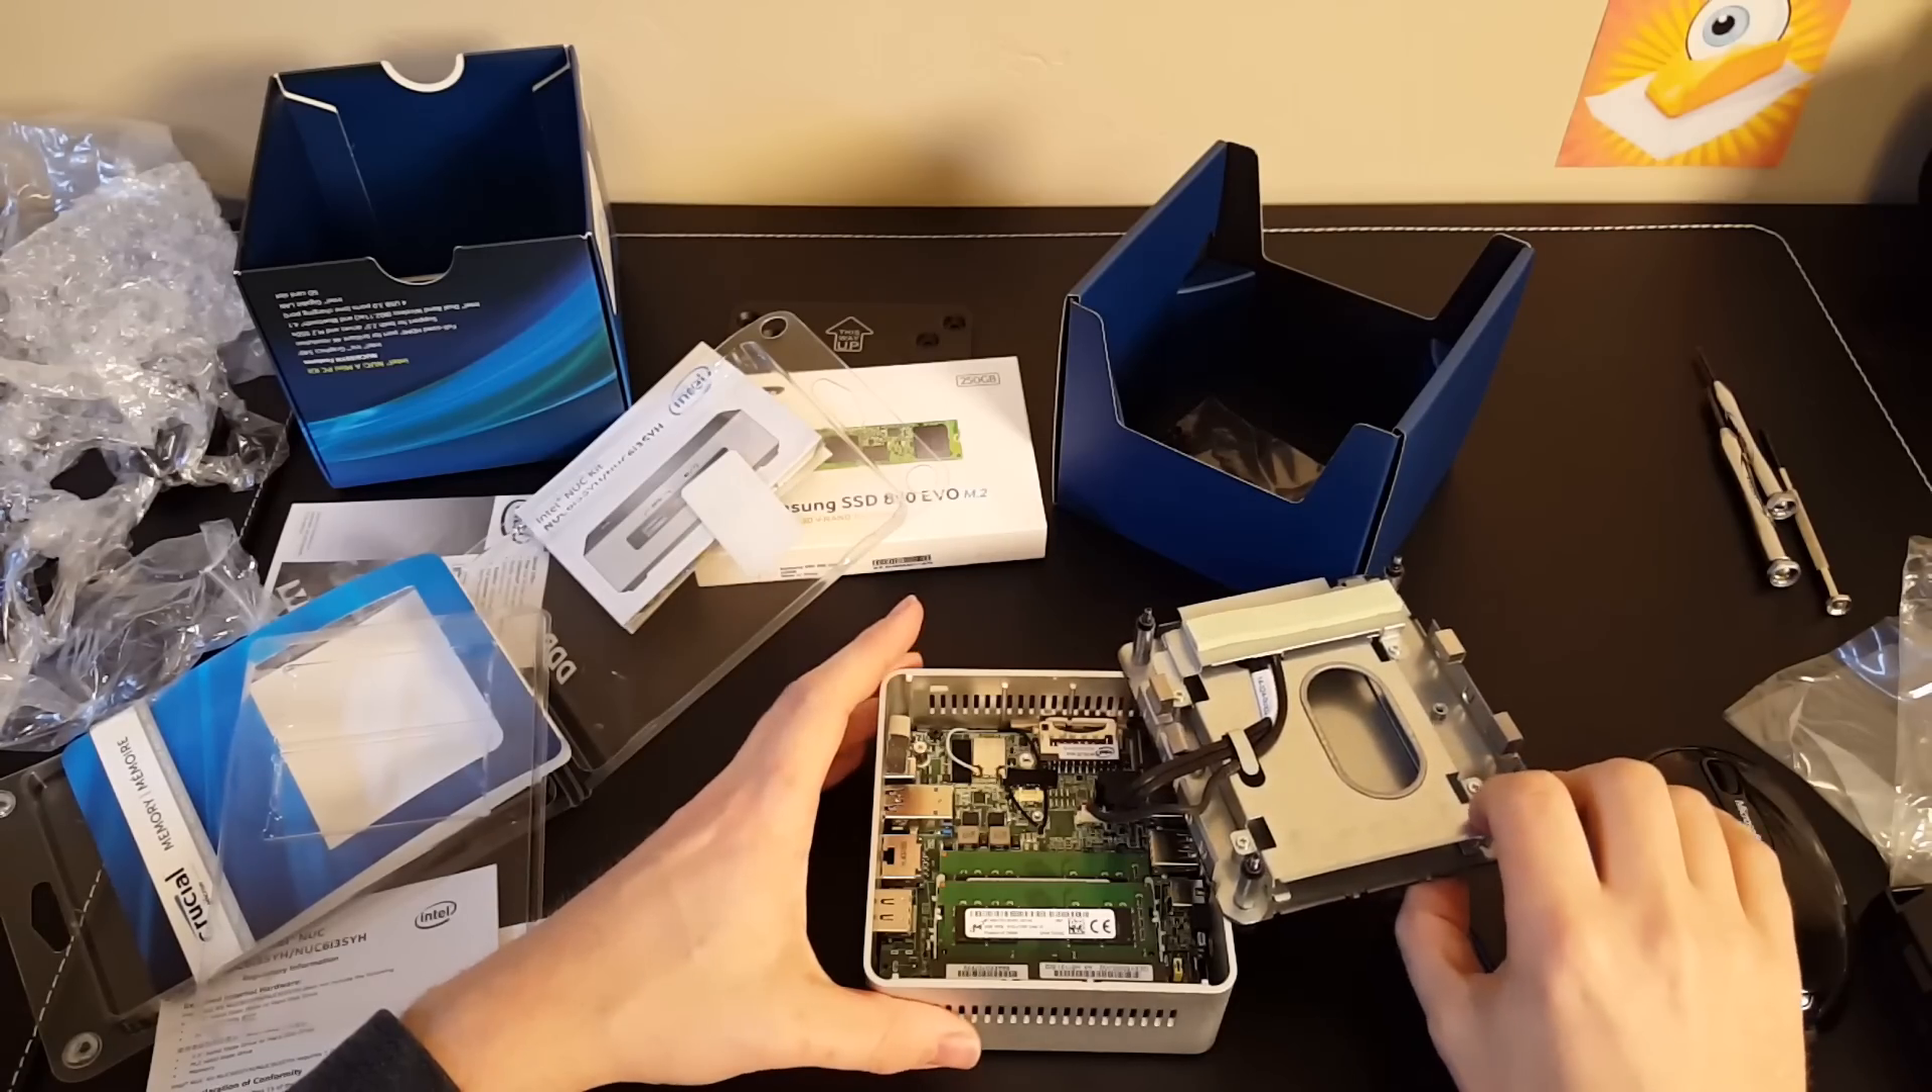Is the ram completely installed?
Yes.